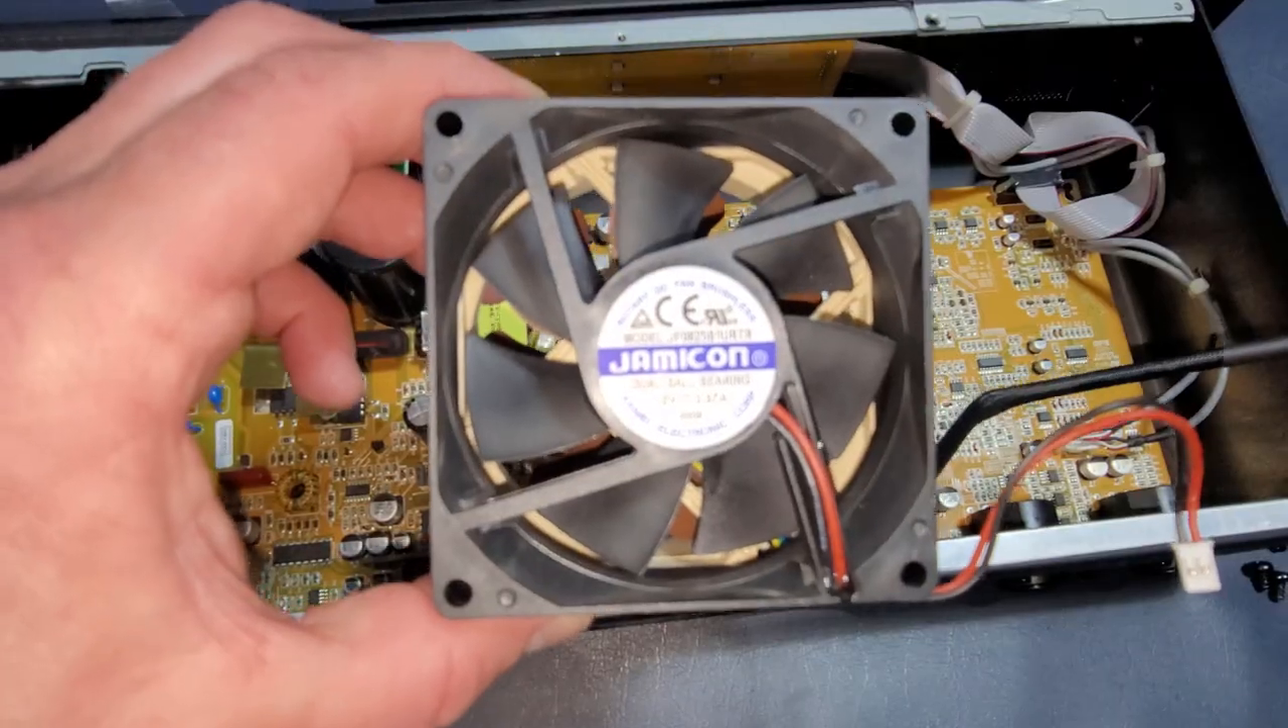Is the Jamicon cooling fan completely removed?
Yes.